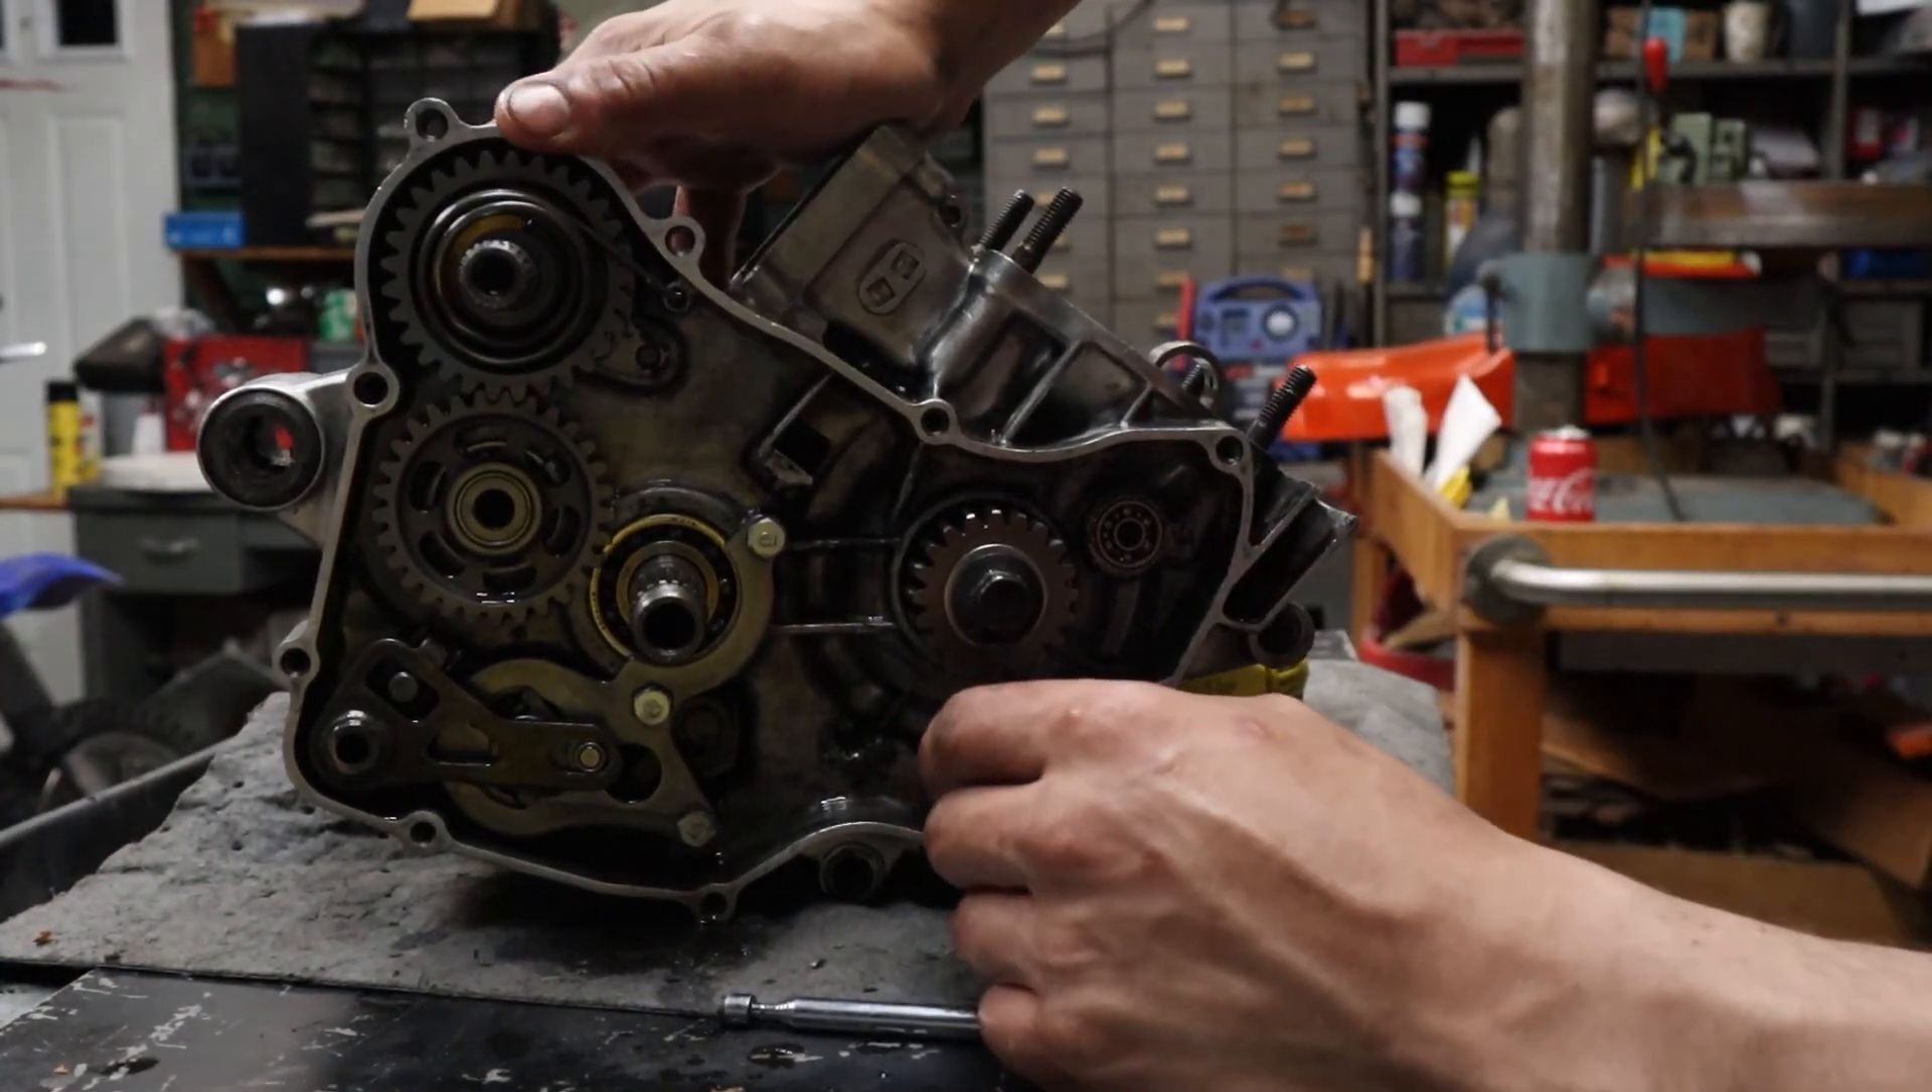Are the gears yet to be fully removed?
Yes.